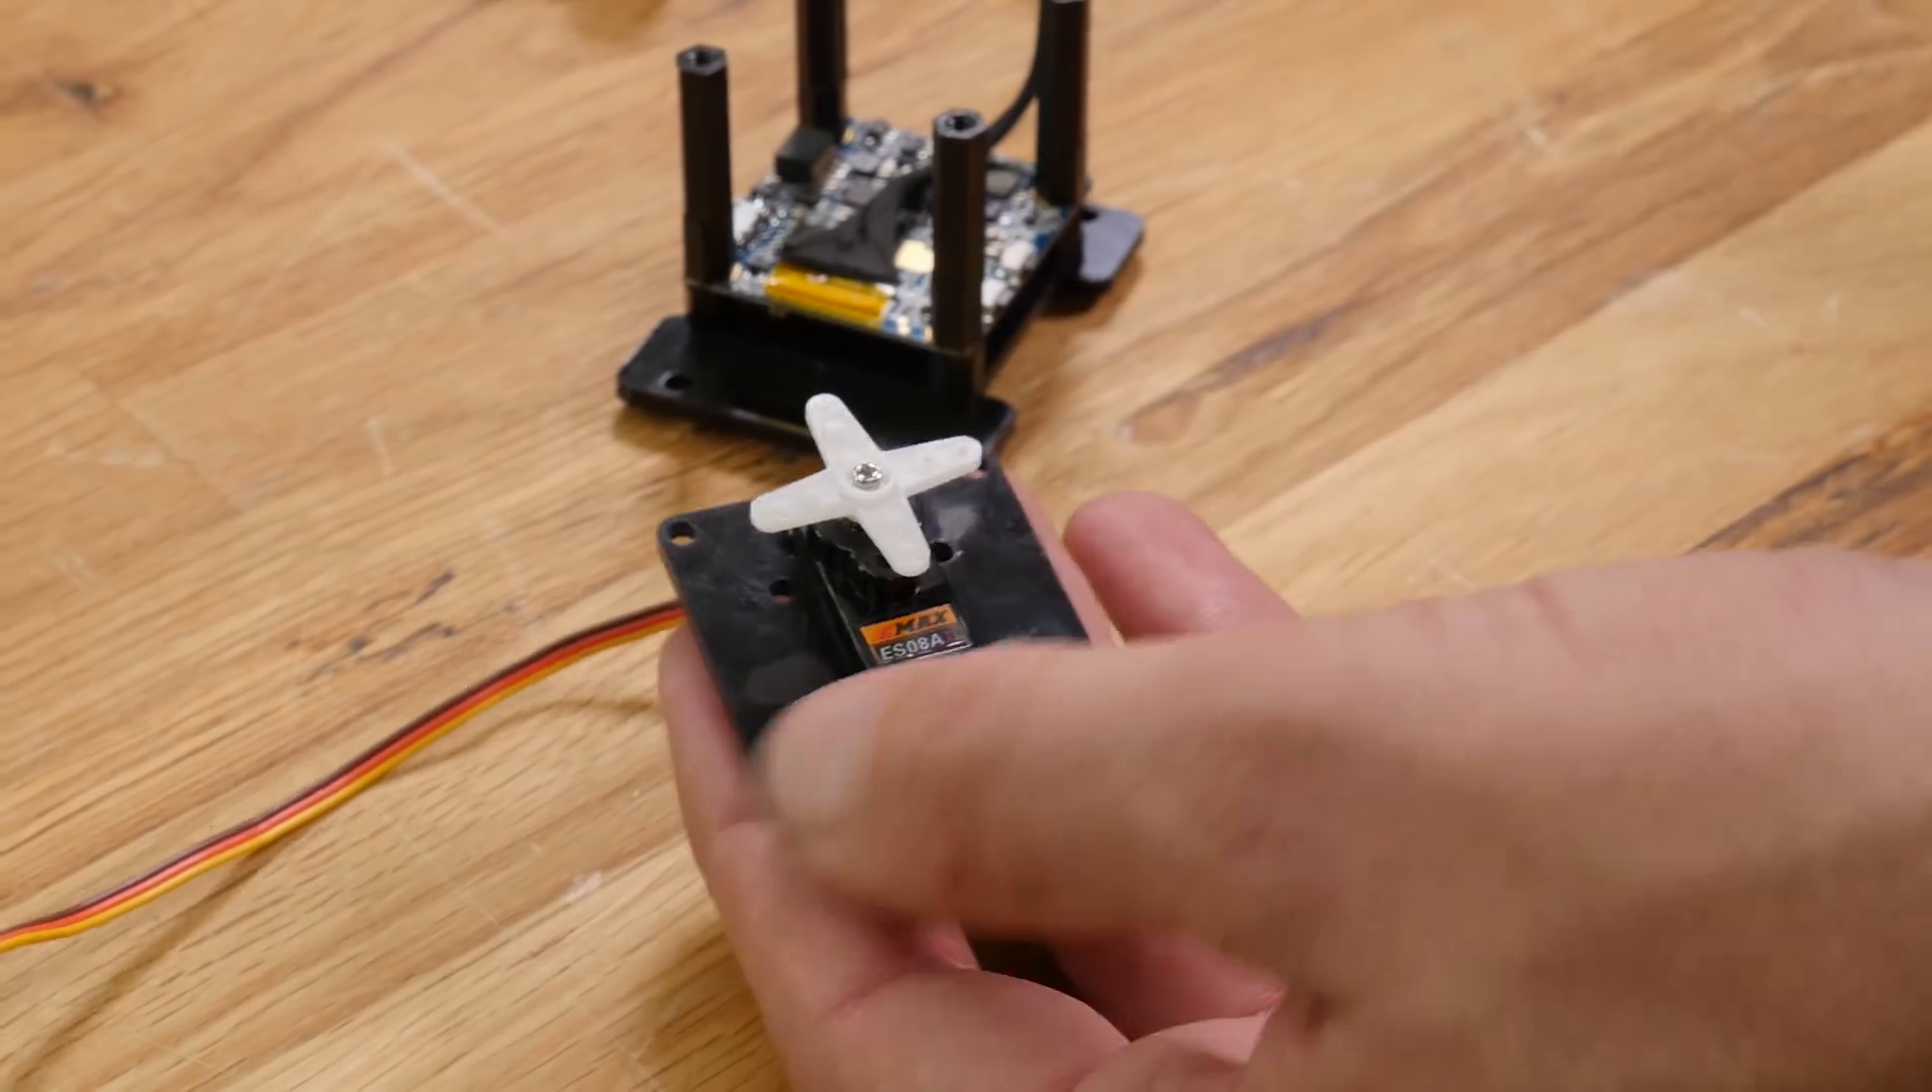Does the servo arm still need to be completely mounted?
No.